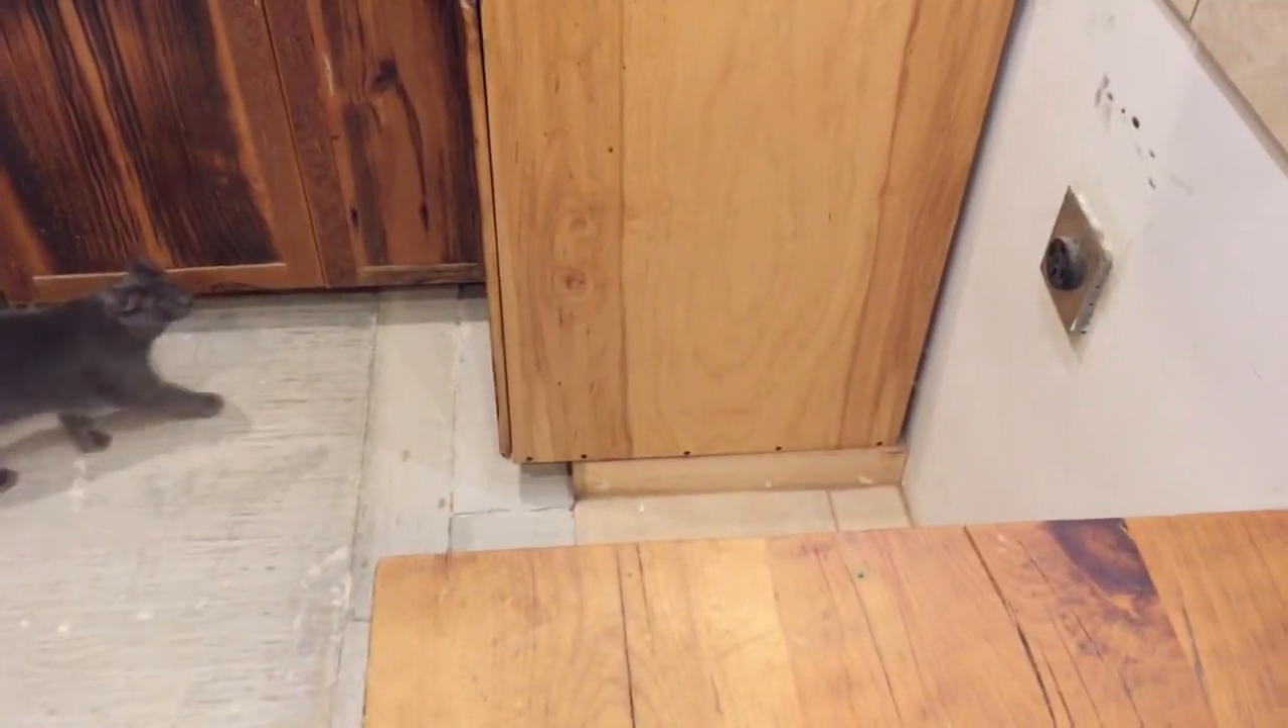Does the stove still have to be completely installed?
Yes.